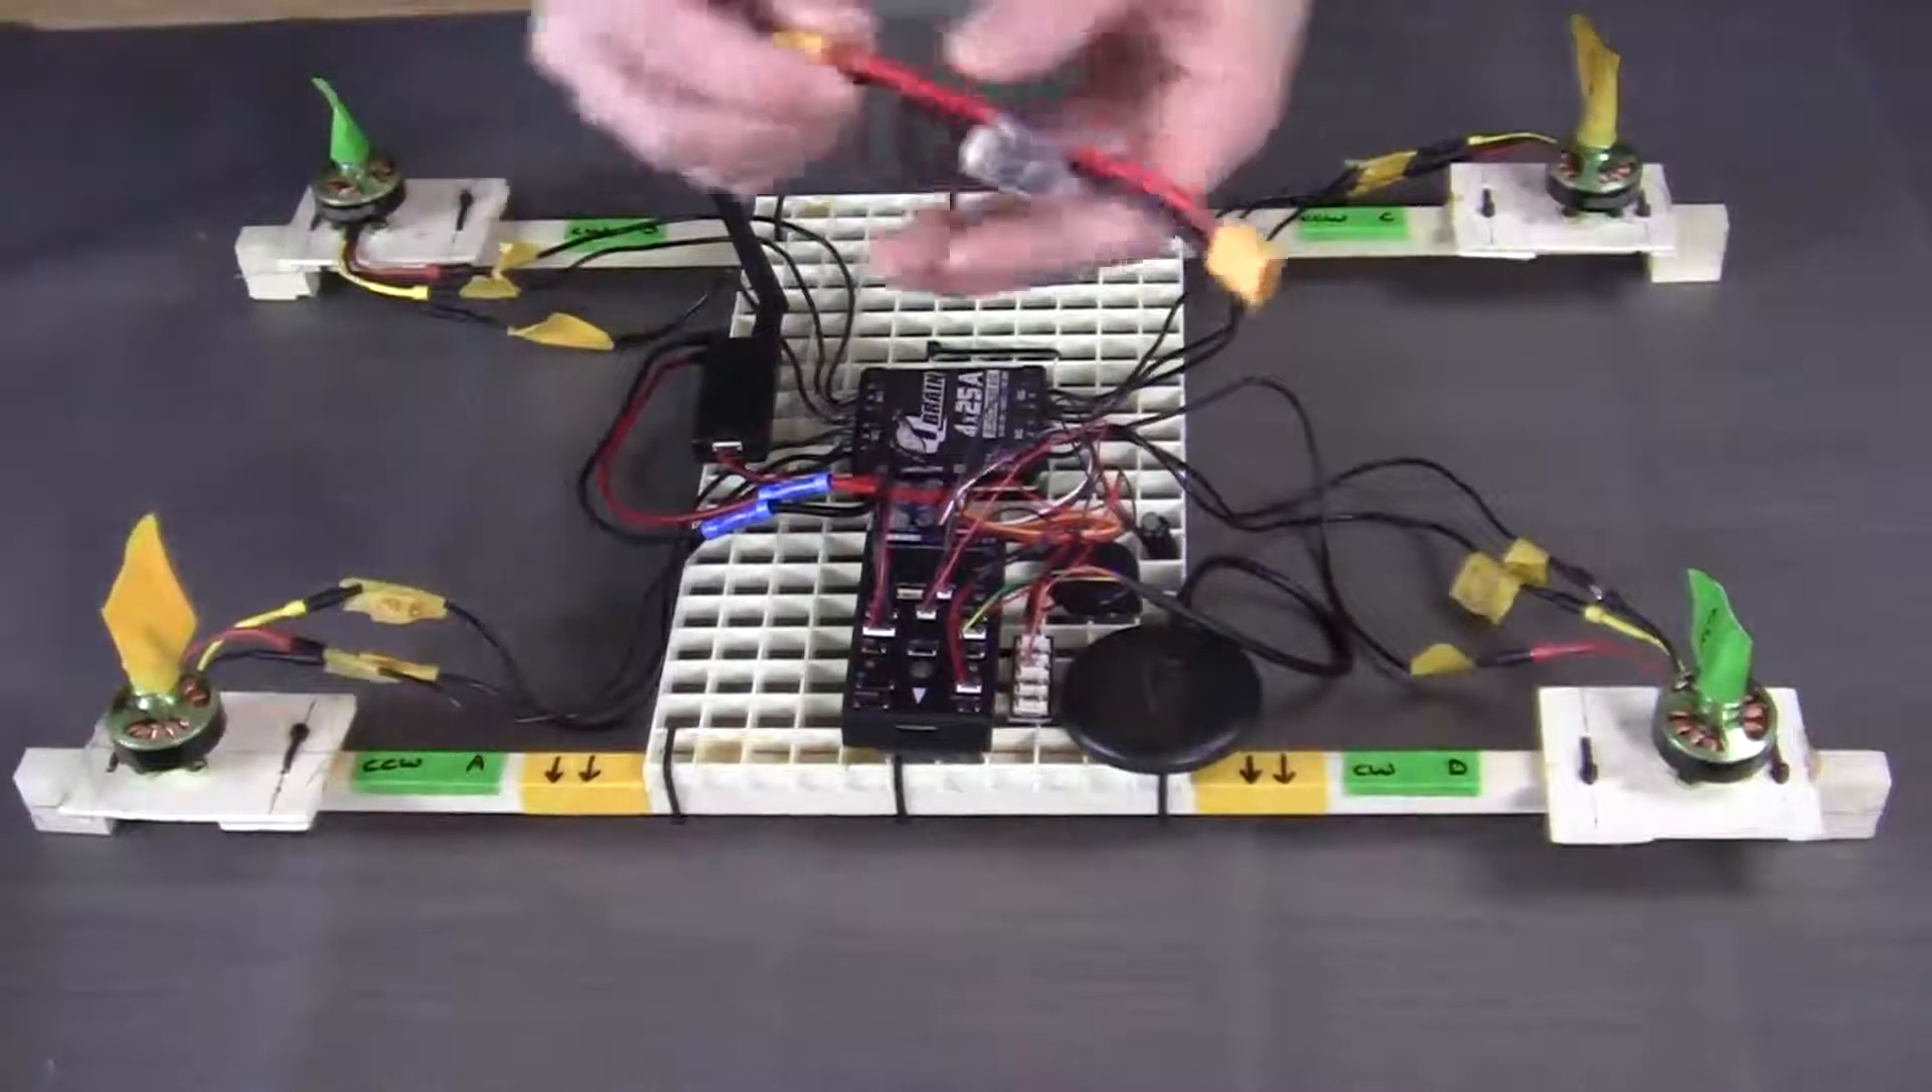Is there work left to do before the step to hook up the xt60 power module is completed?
Yes.